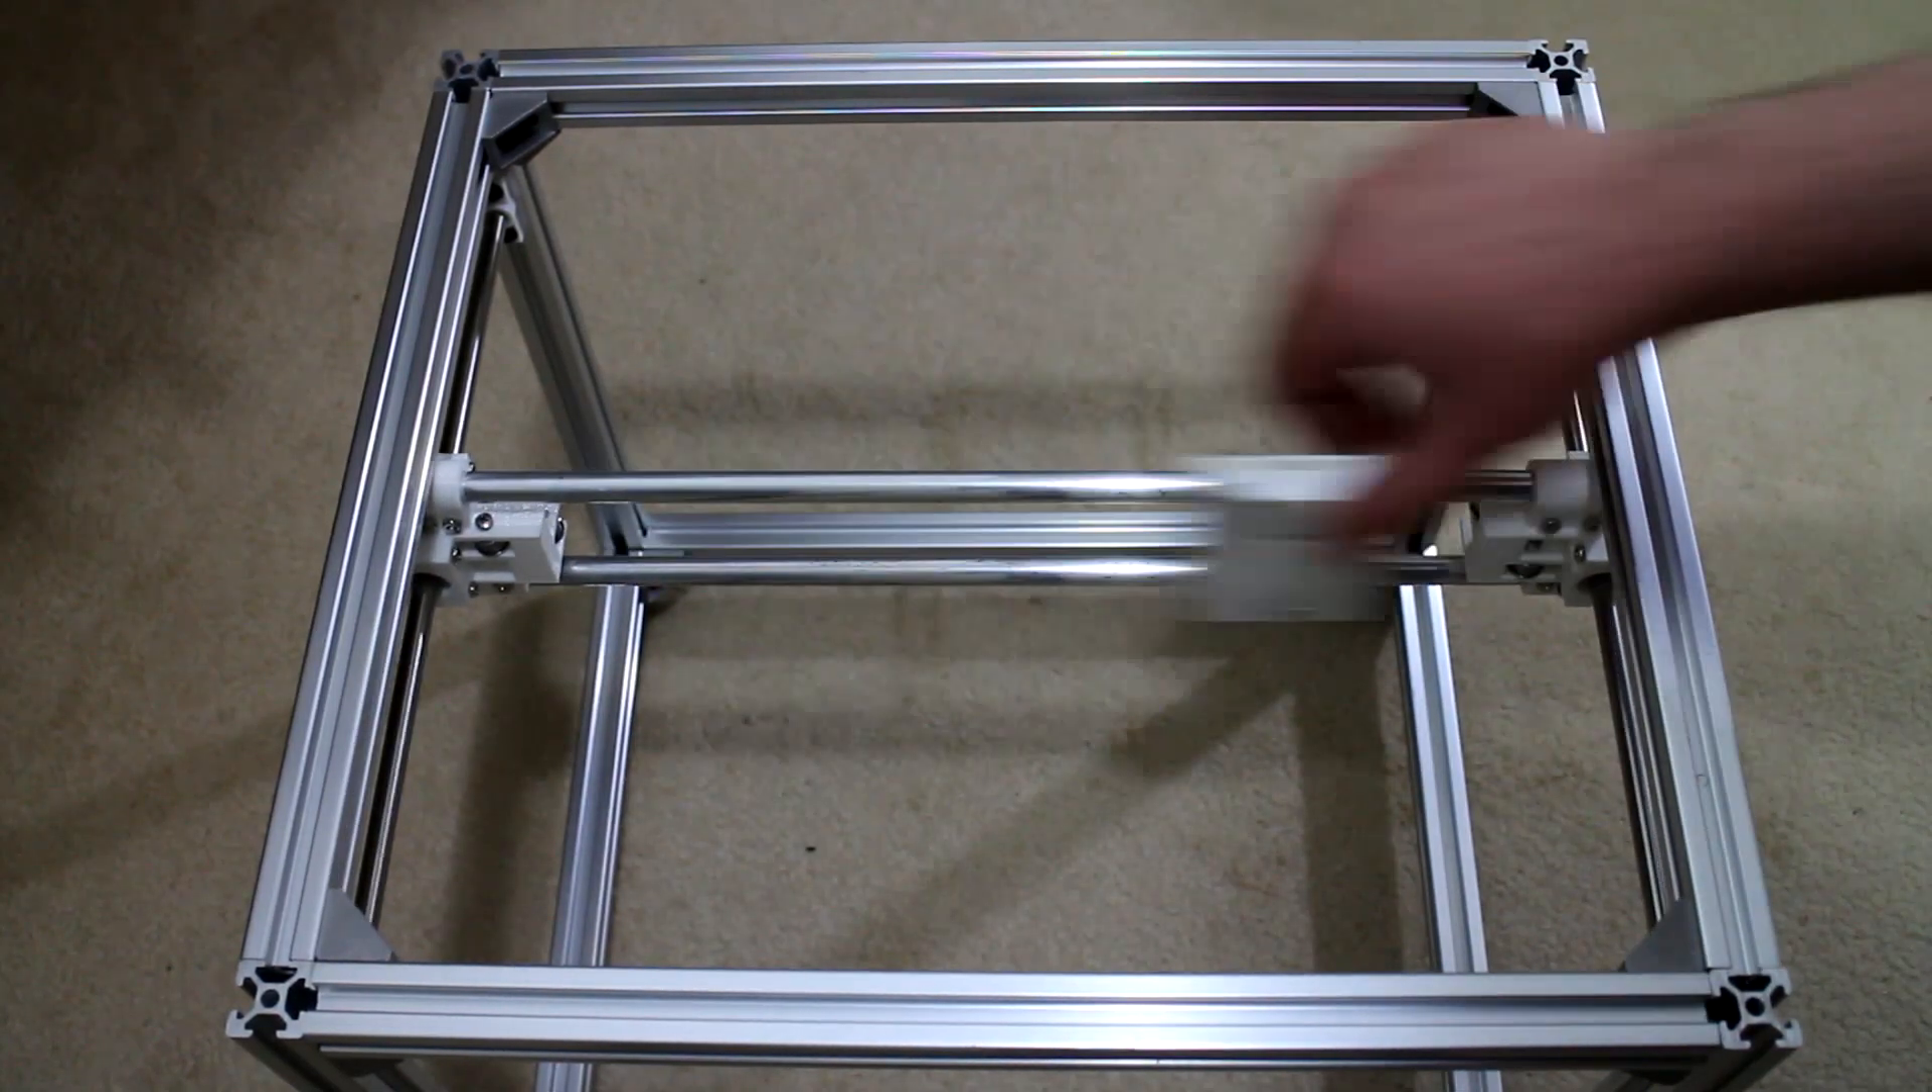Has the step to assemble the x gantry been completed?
Yes.